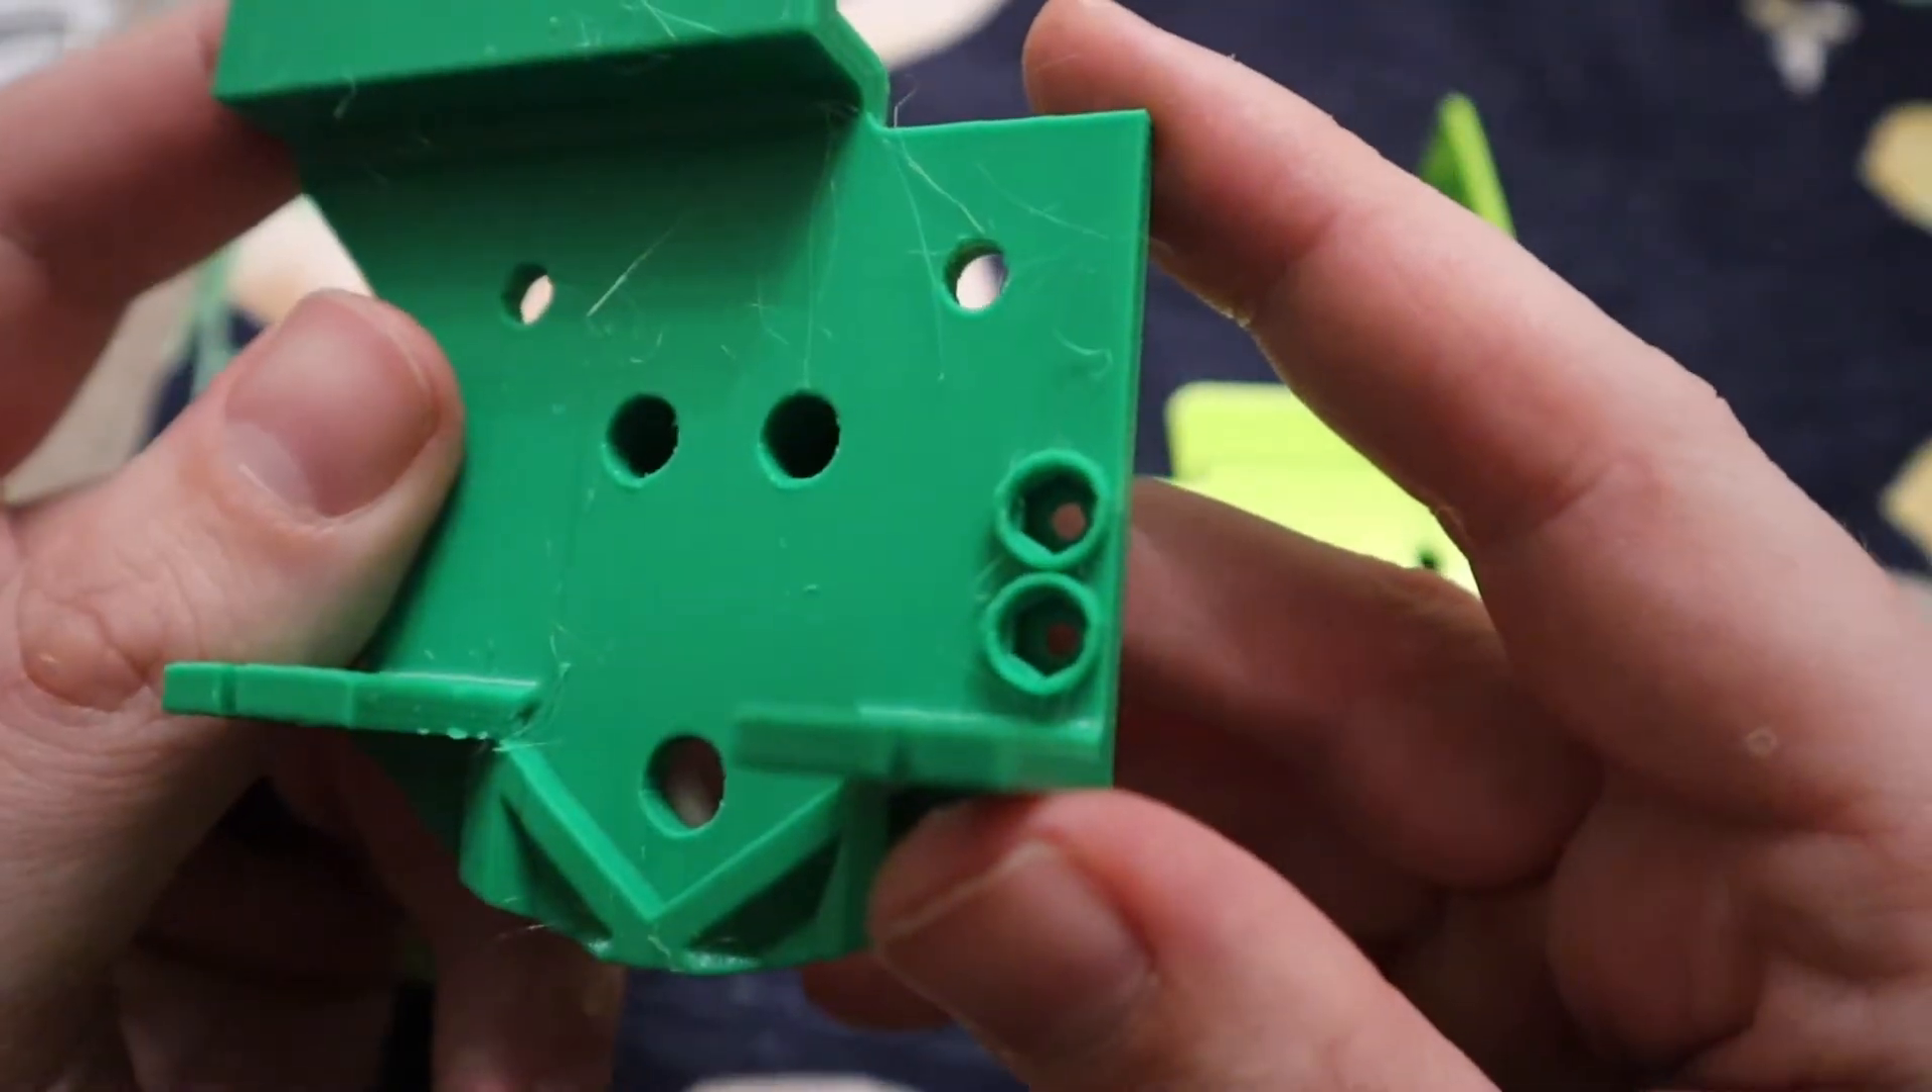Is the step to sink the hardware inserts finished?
No.